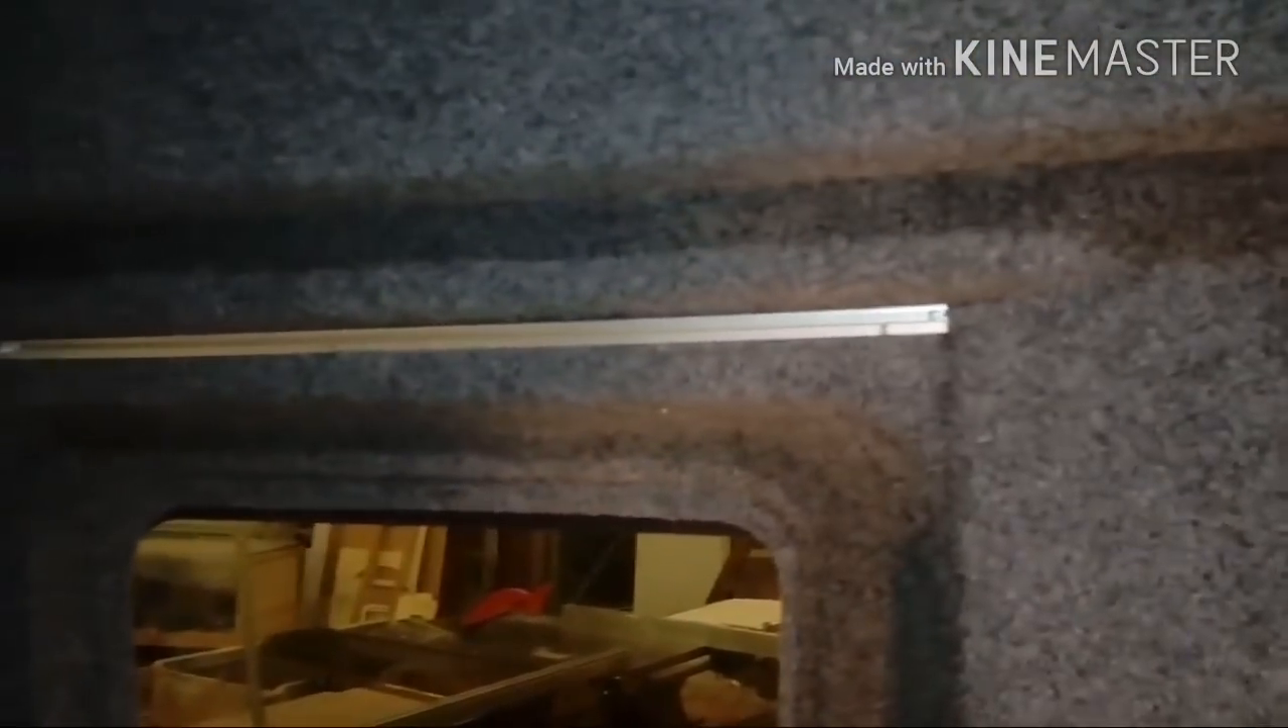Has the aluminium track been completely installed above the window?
Yes.